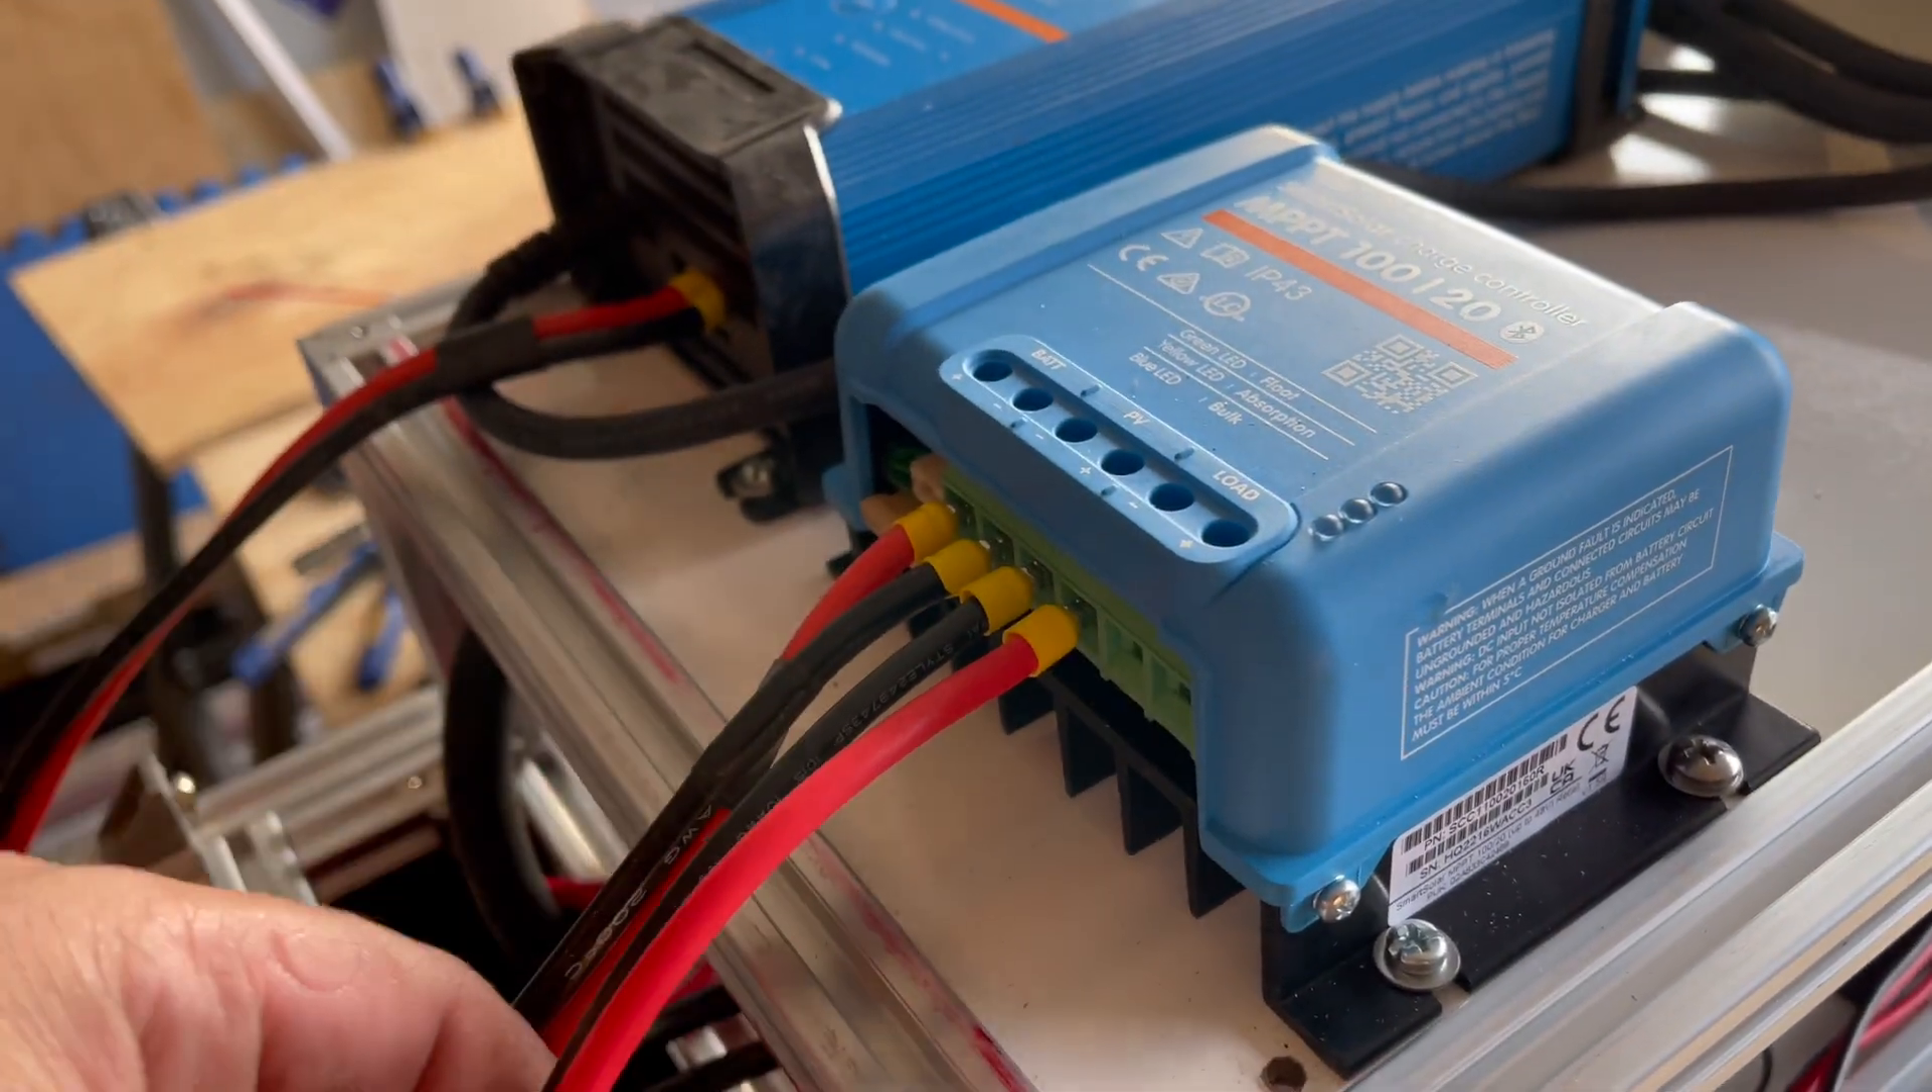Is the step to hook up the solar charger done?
Yes.